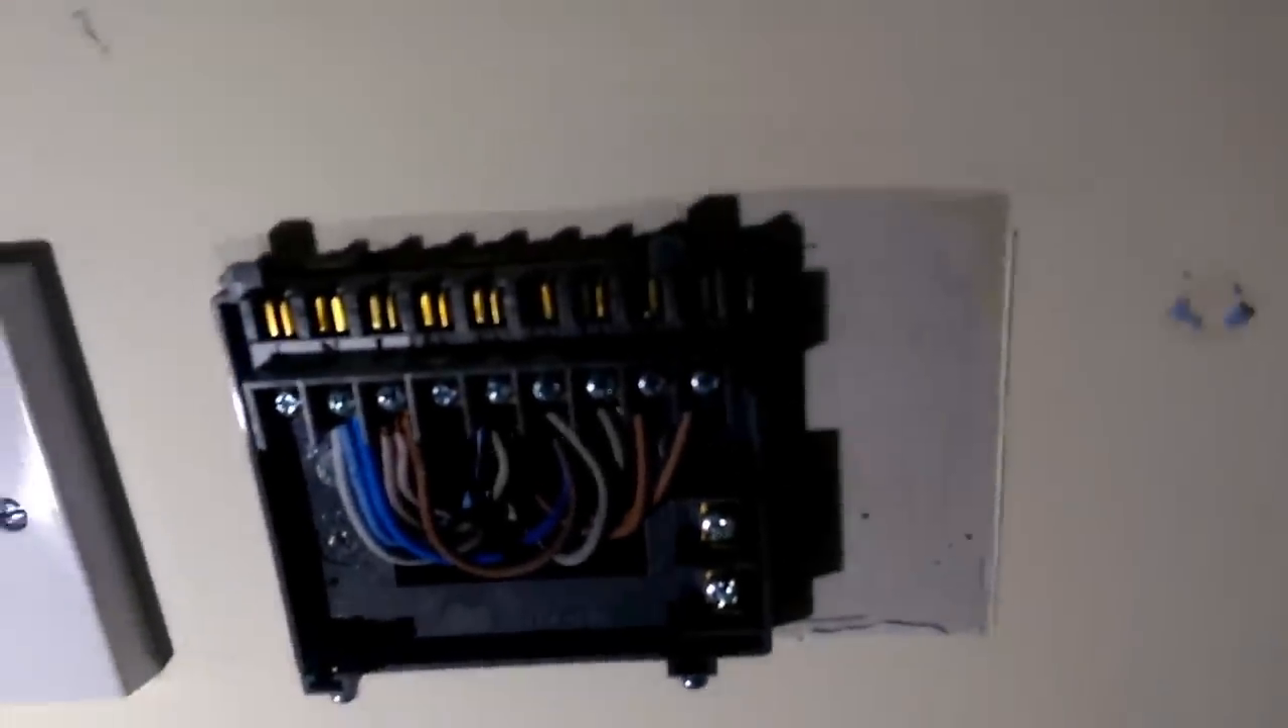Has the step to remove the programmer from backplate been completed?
Yes.